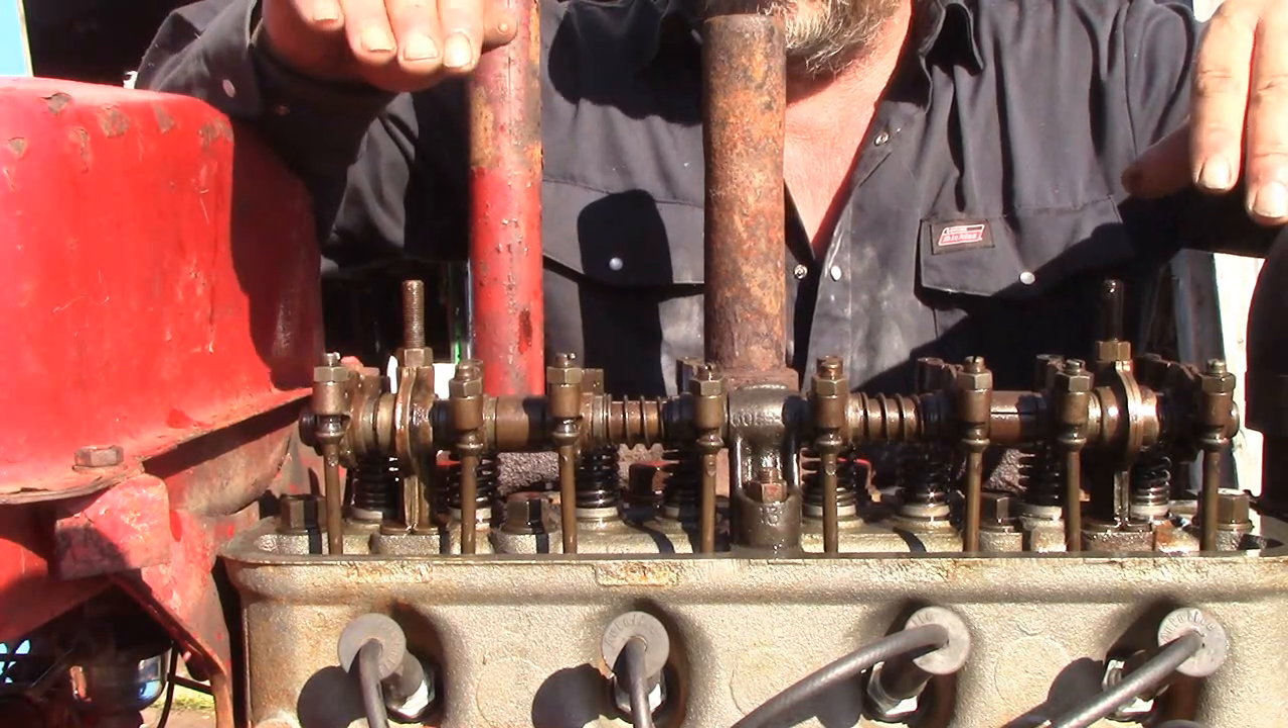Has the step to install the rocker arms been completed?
Yes.